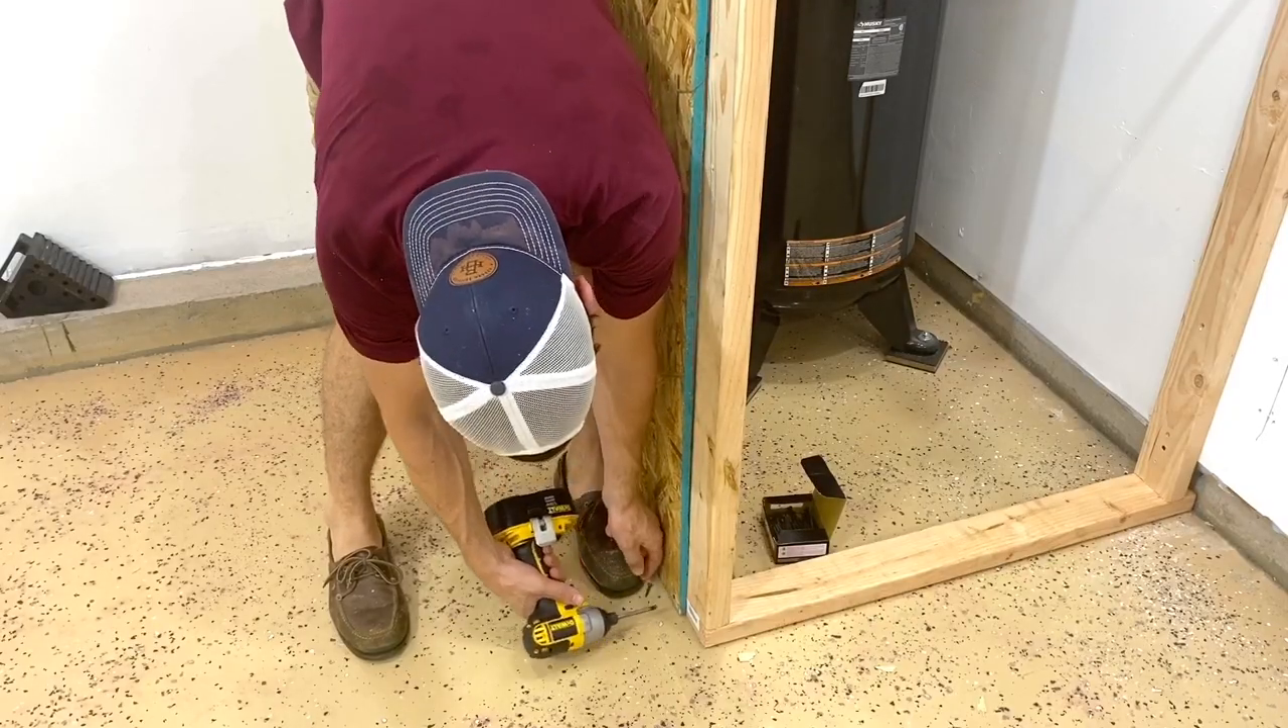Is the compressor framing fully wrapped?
No.